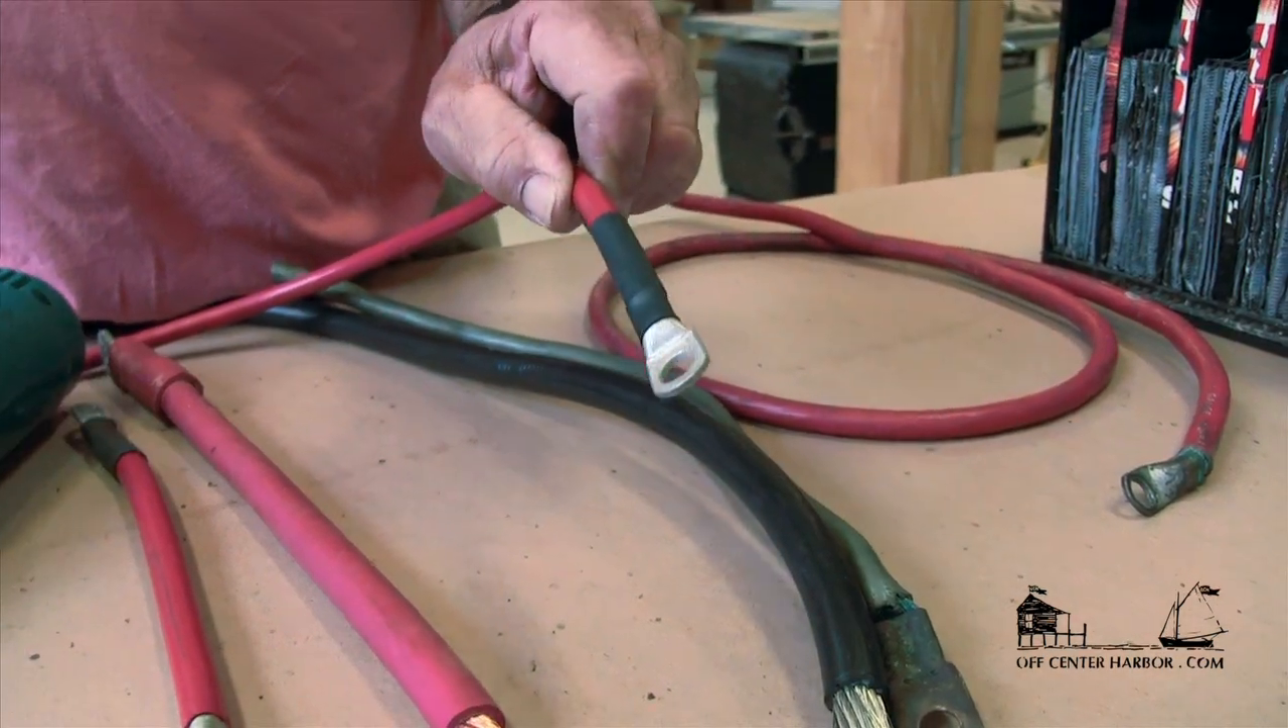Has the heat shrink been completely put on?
Yes.